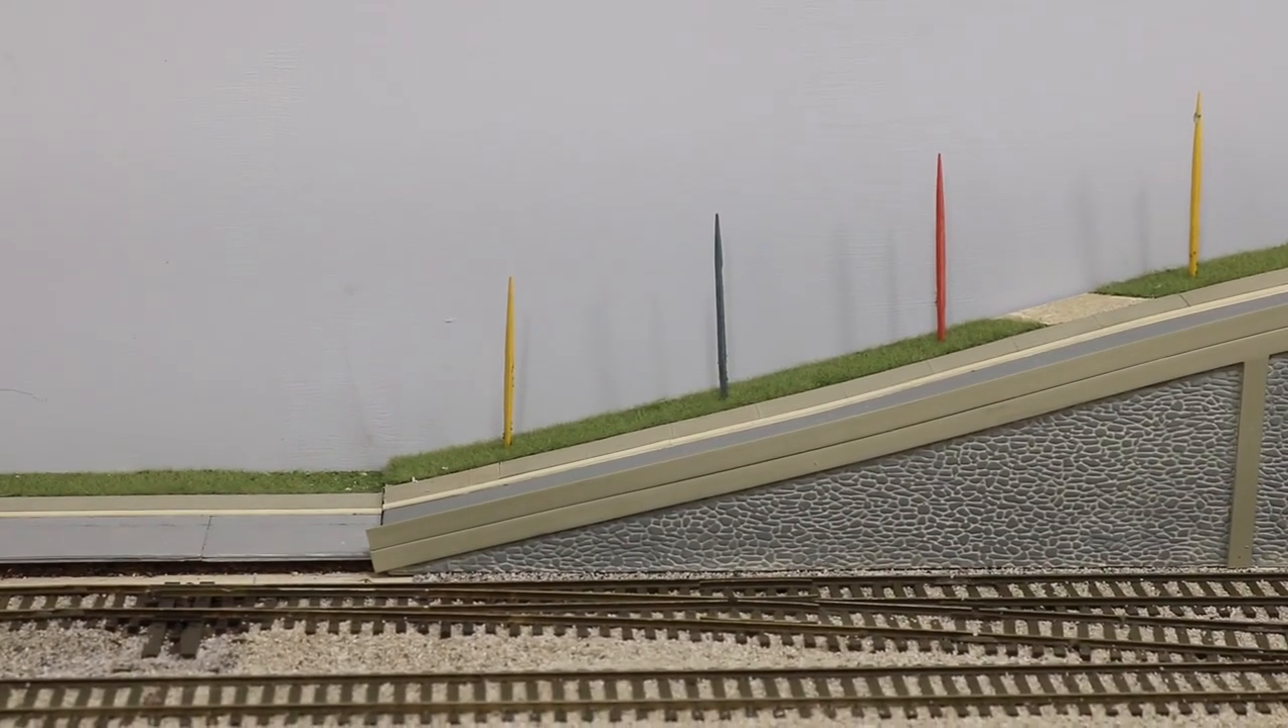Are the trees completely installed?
No.